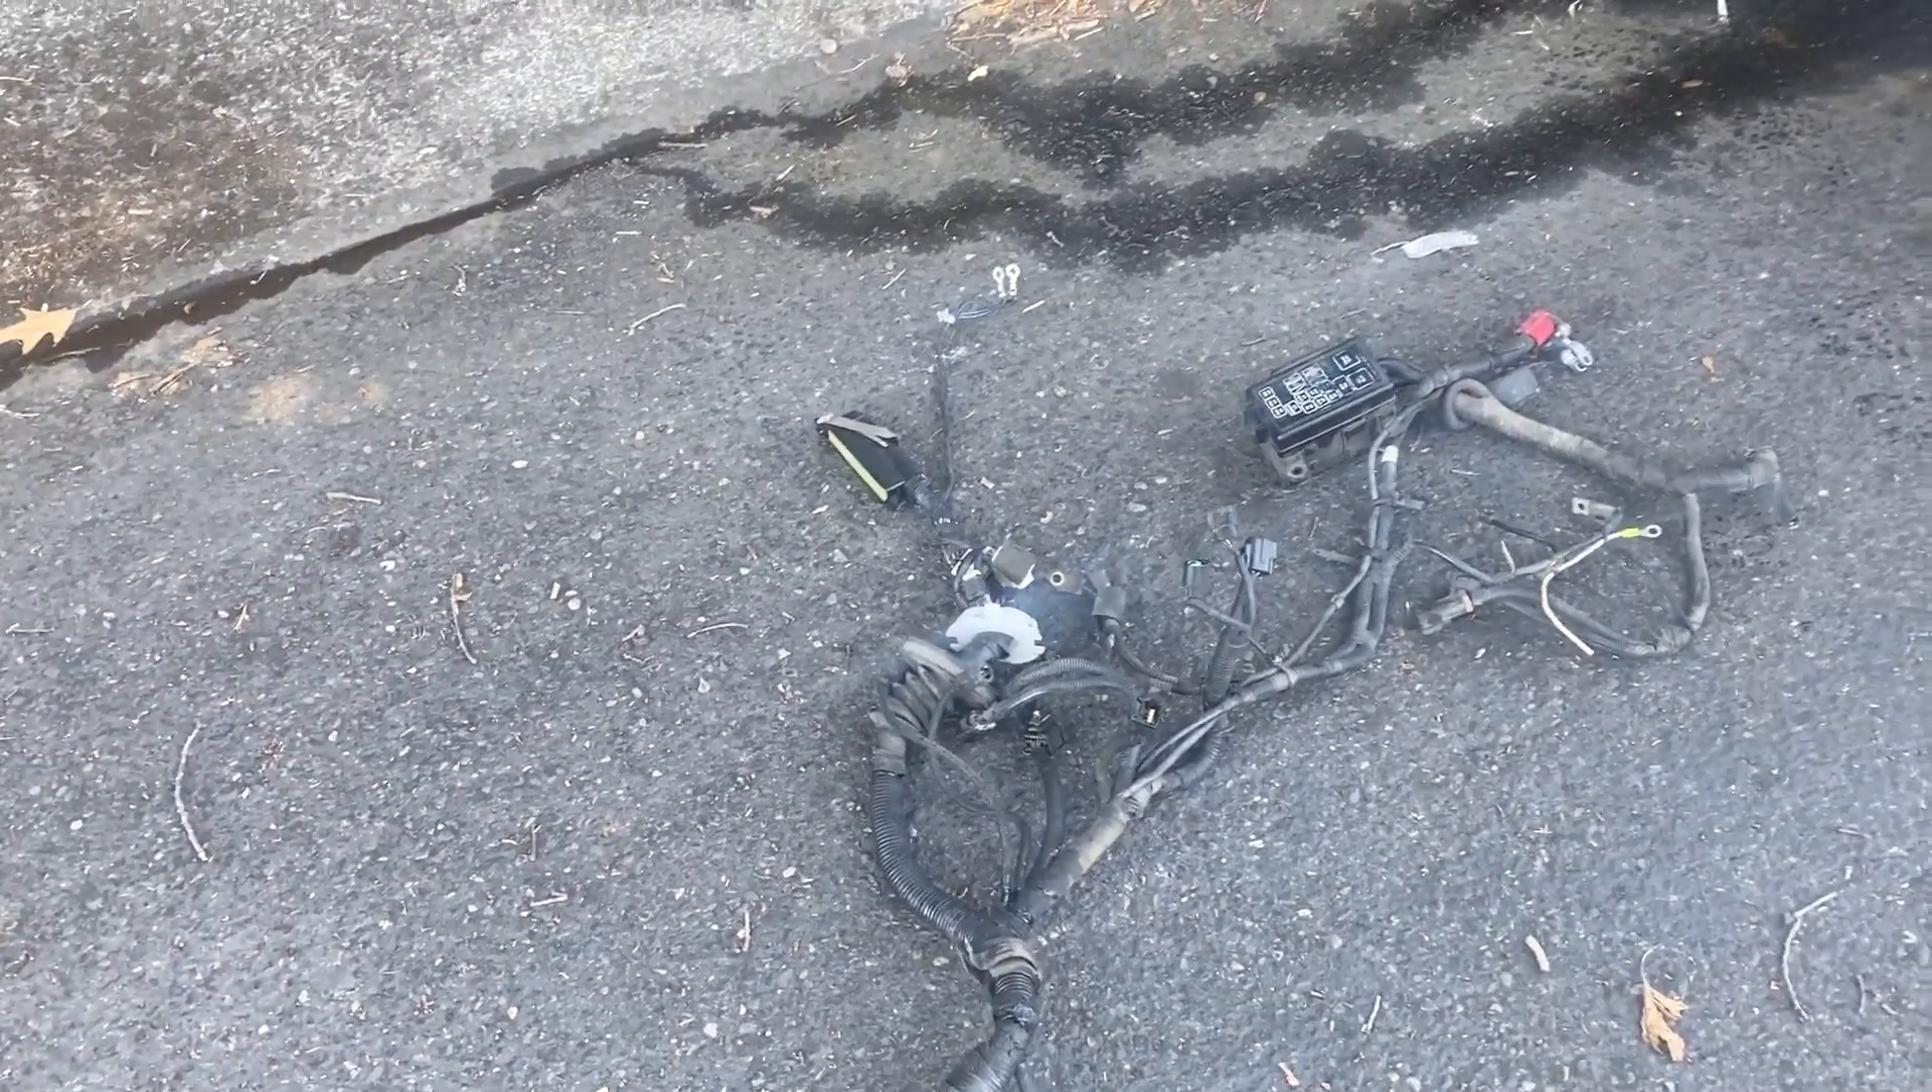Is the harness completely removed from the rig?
Yes.